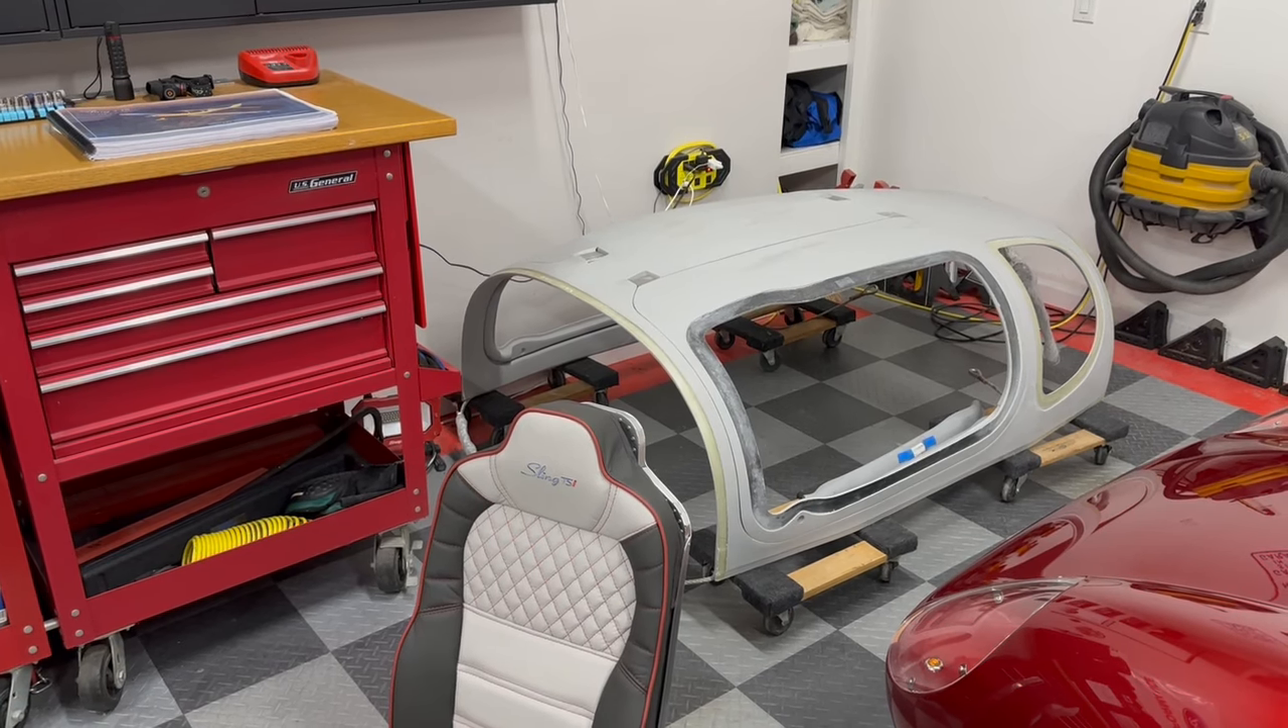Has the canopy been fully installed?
No.